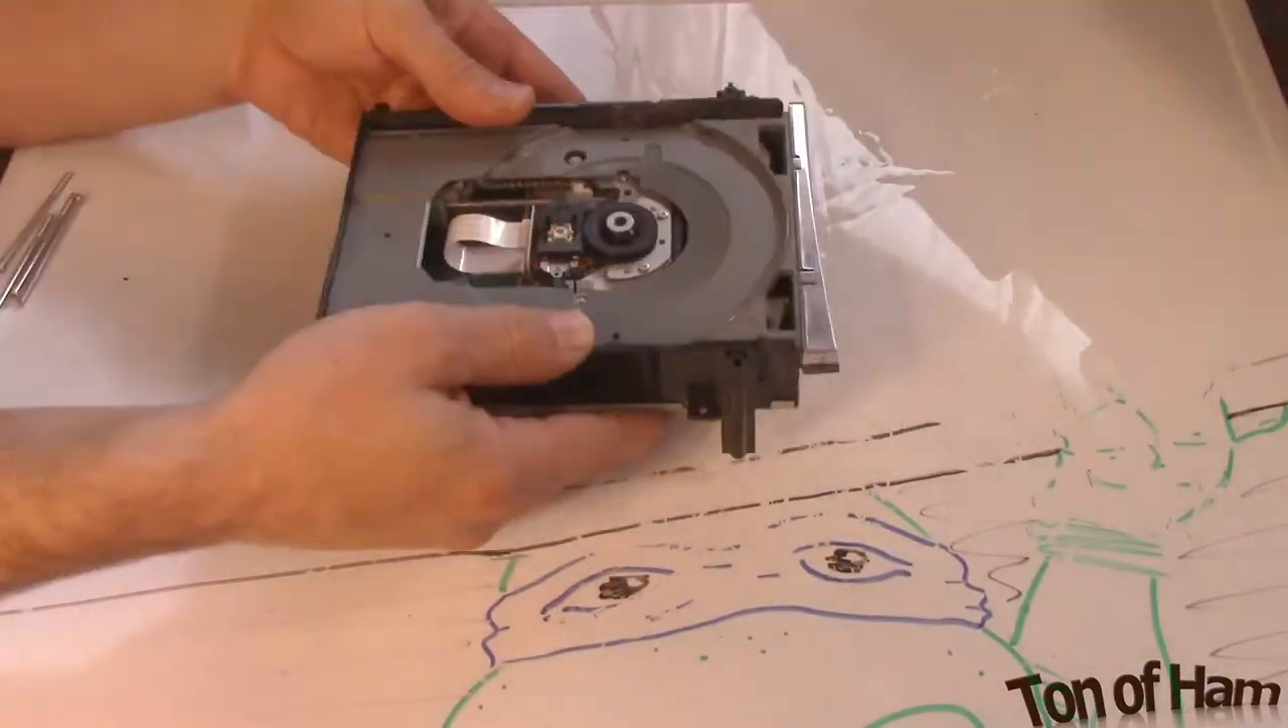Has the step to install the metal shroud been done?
No.